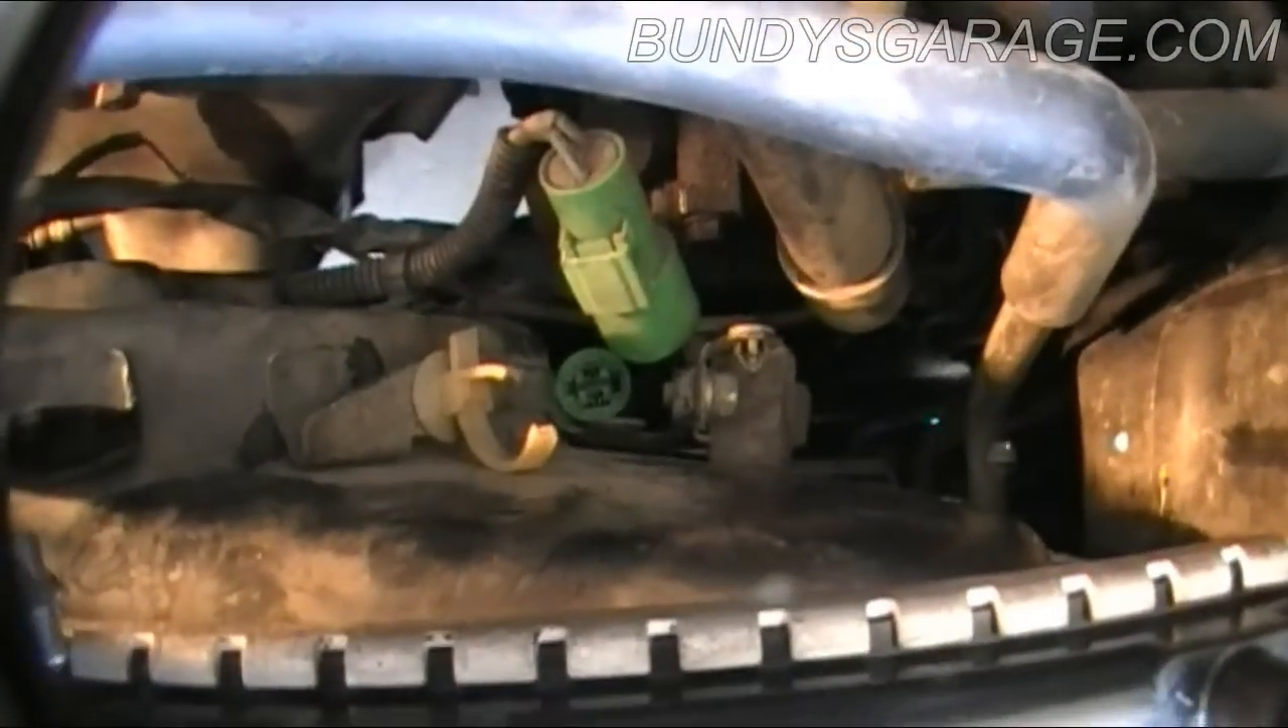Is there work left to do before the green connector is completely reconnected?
Yes.